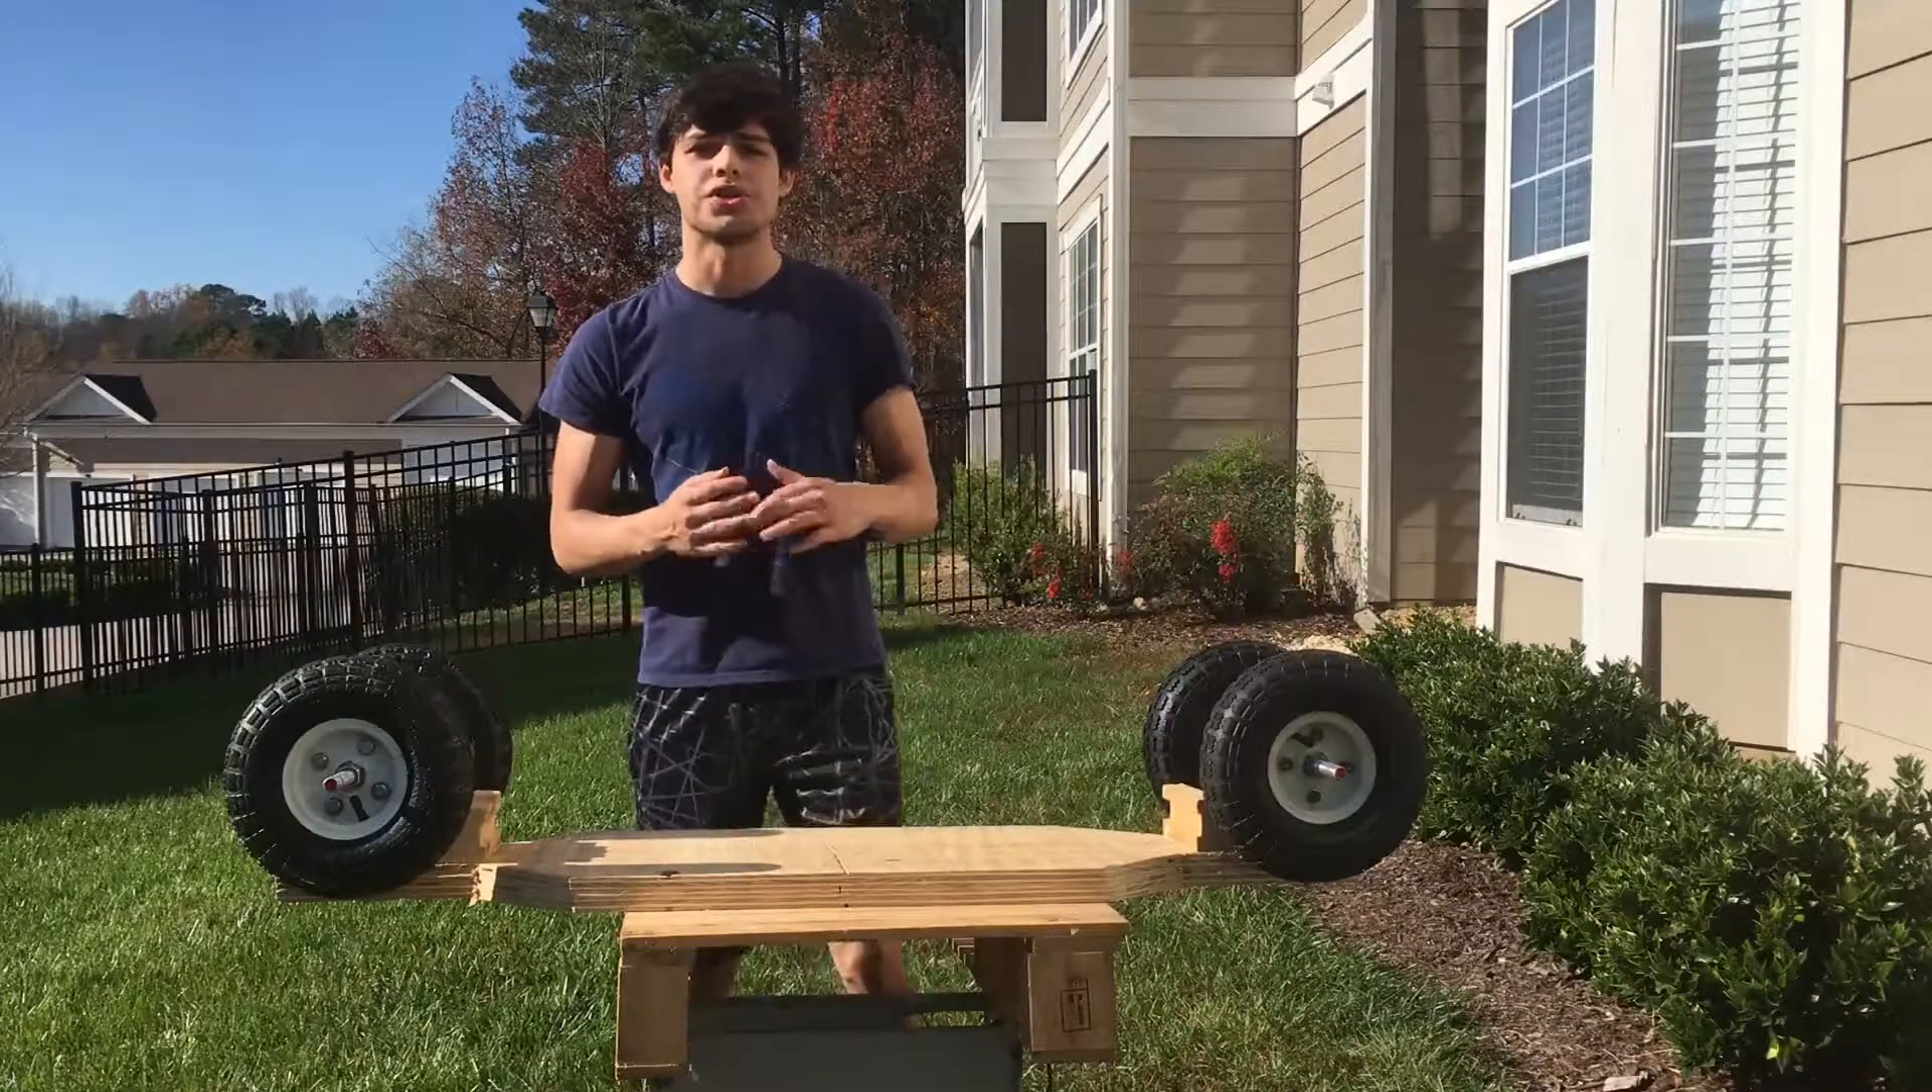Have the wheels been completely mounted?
Yes.